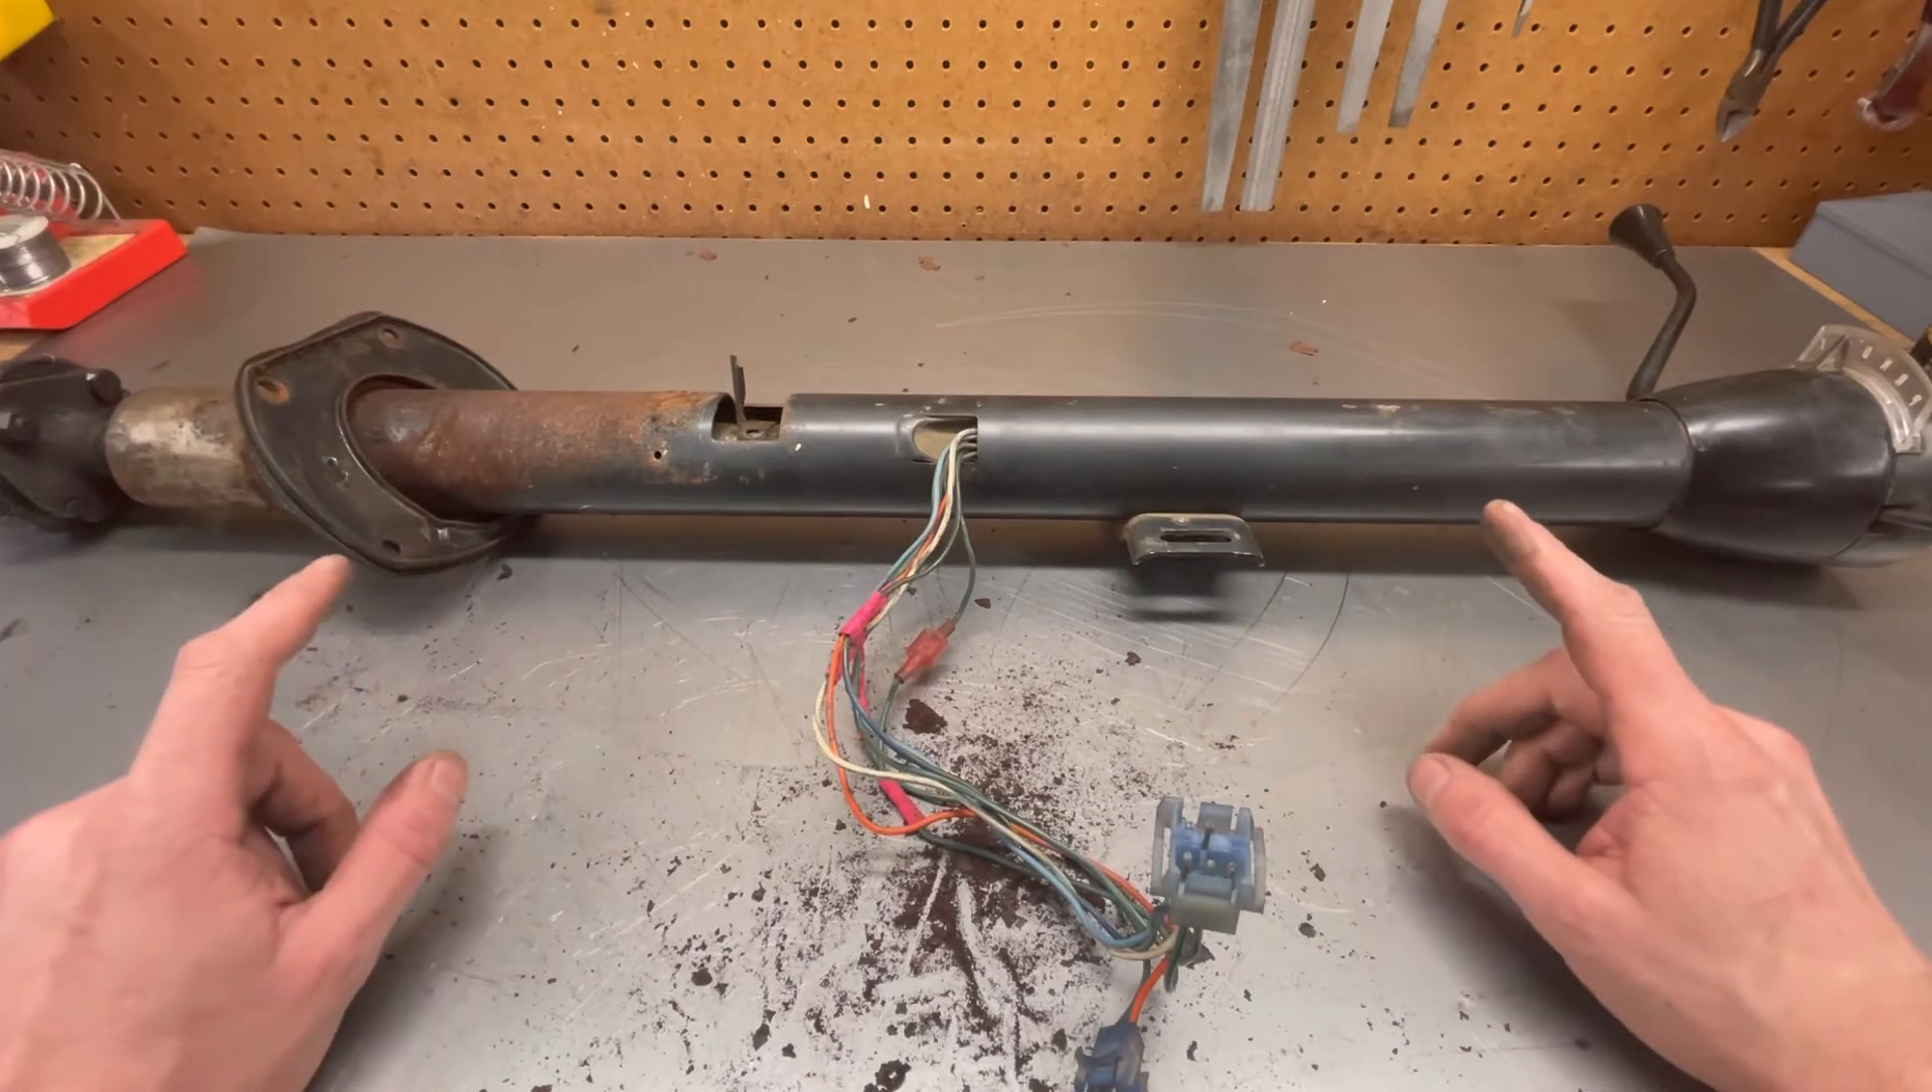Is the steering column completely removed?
Yes.